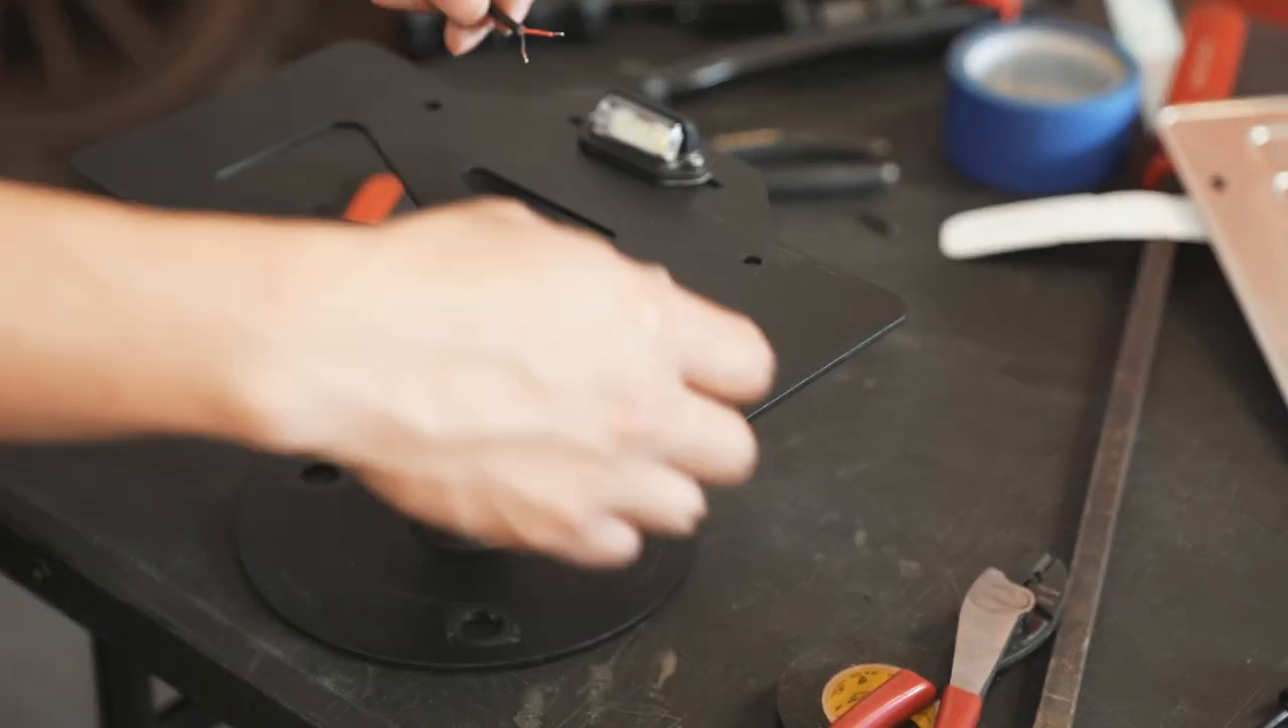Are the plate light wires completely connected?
No.